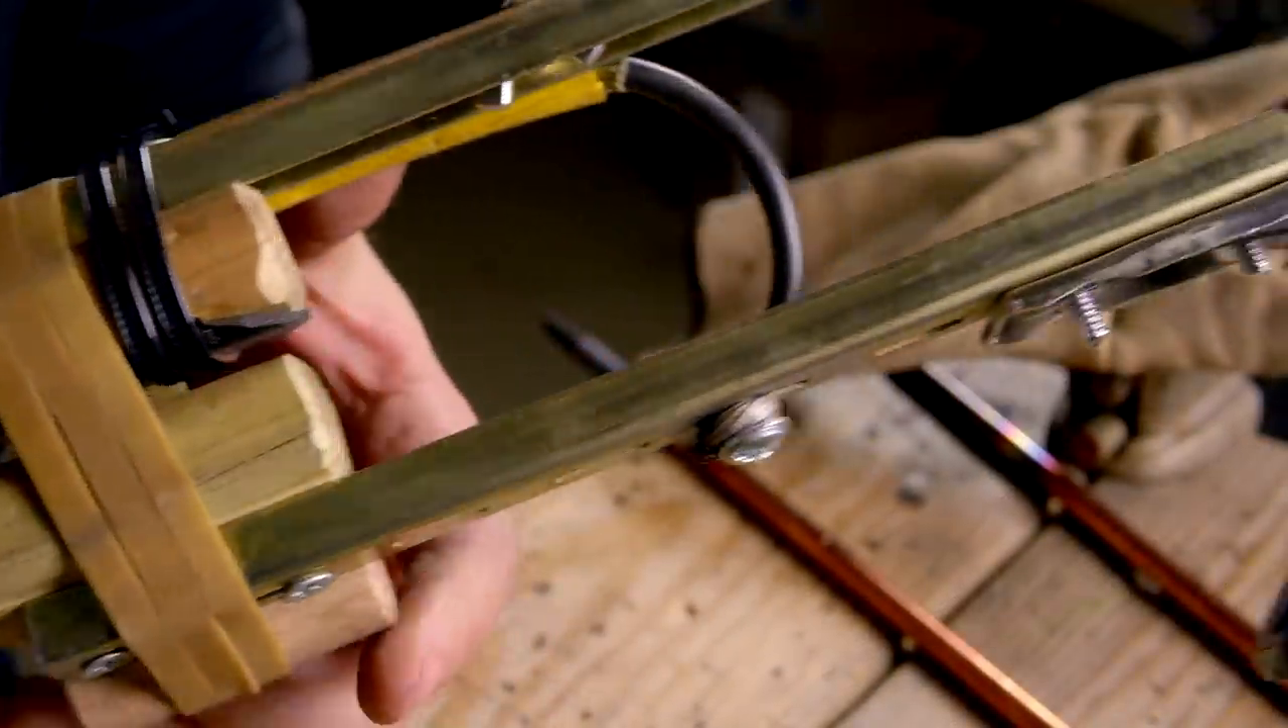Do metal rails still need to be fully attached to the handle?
No.